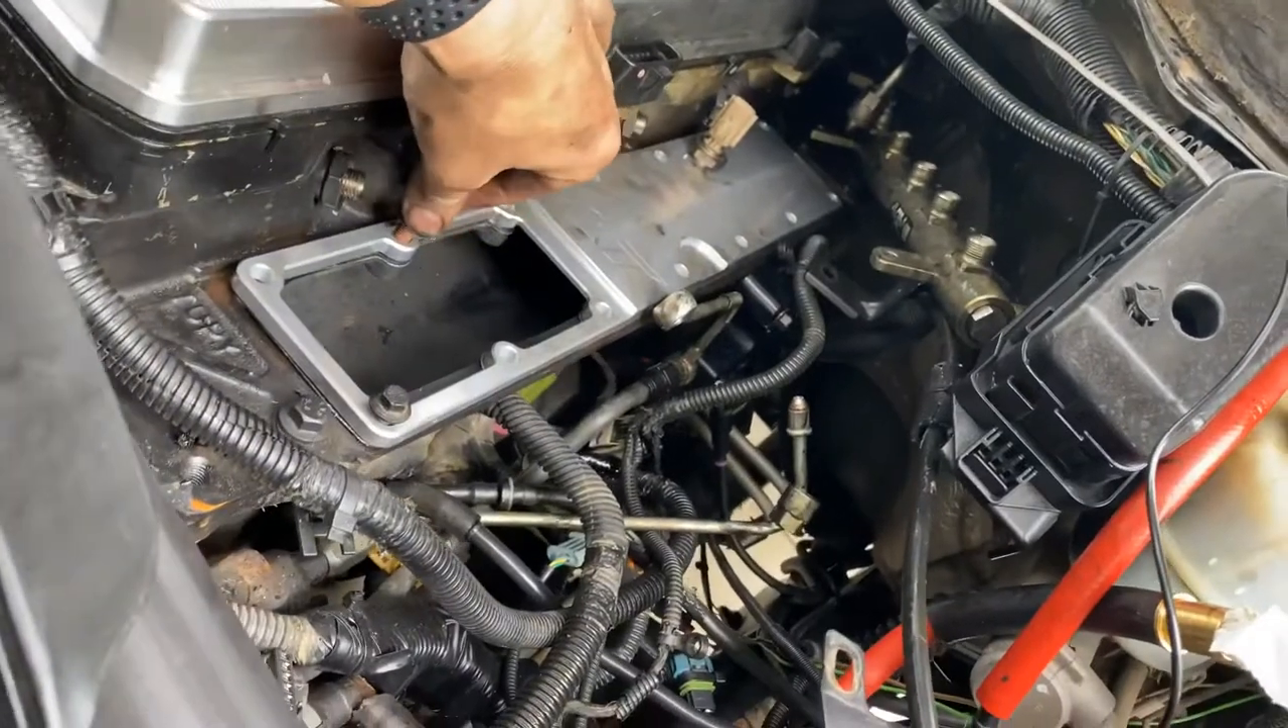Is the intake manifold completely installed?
No.